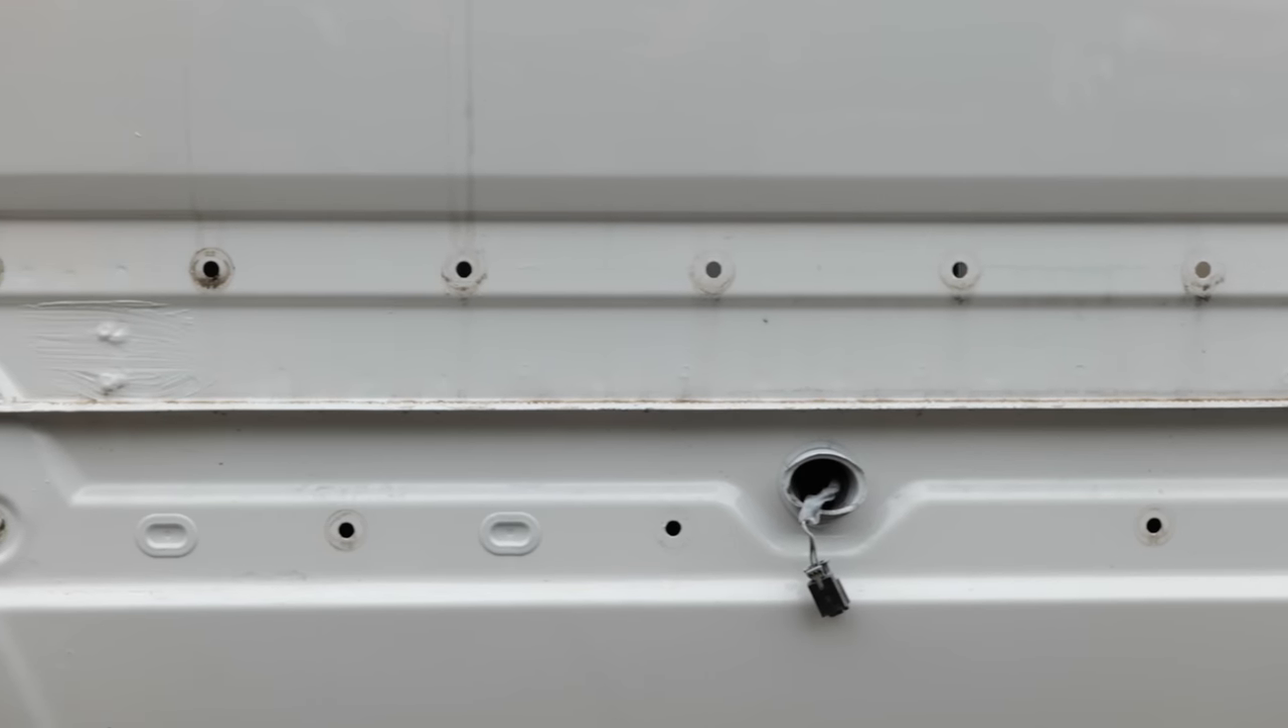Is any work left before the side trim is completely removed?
No.